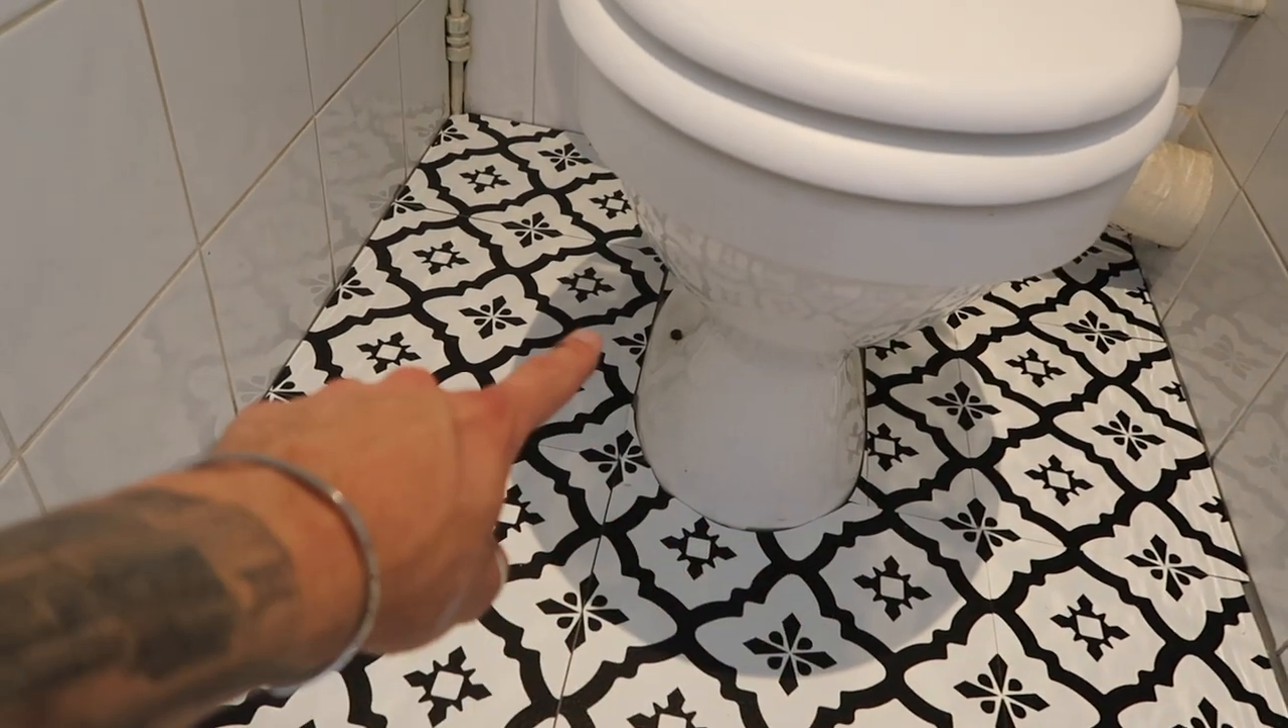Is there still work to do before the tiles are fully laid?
No.